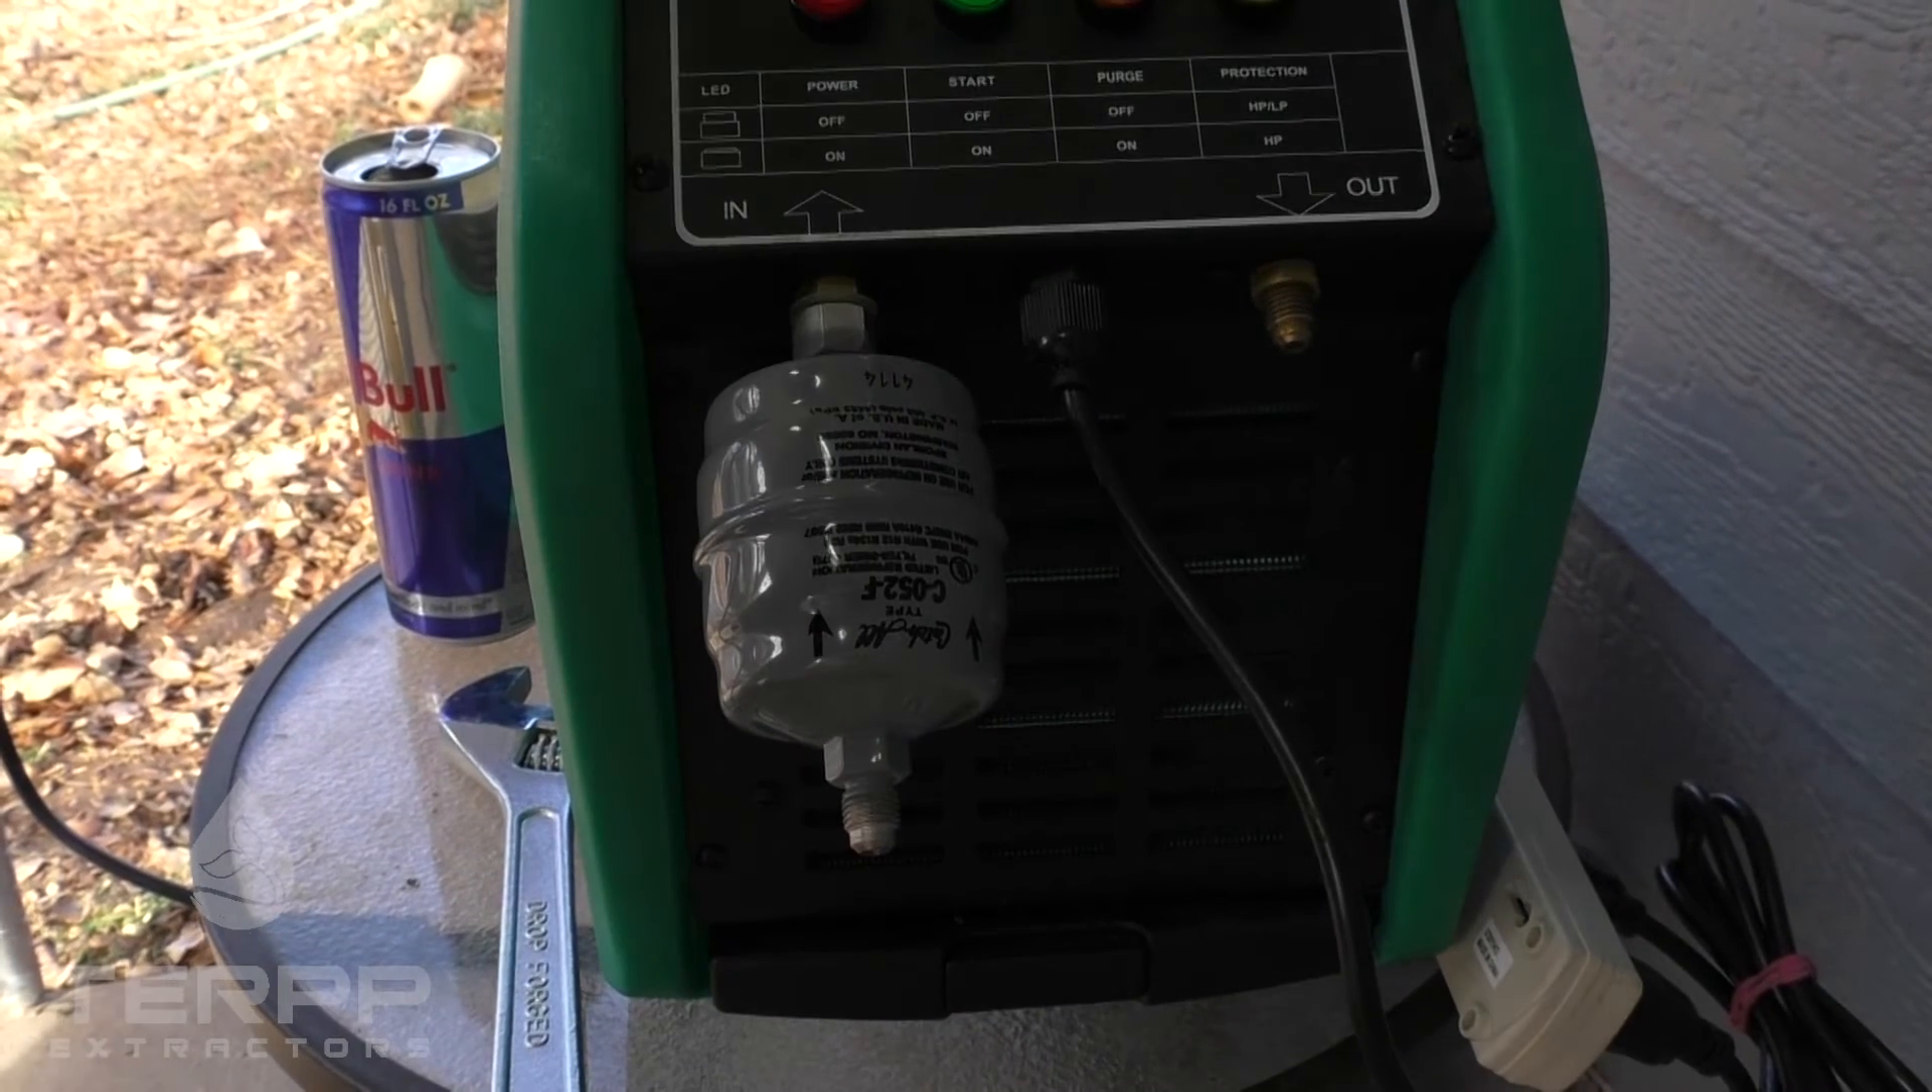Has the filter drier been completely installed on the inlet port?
Yes.